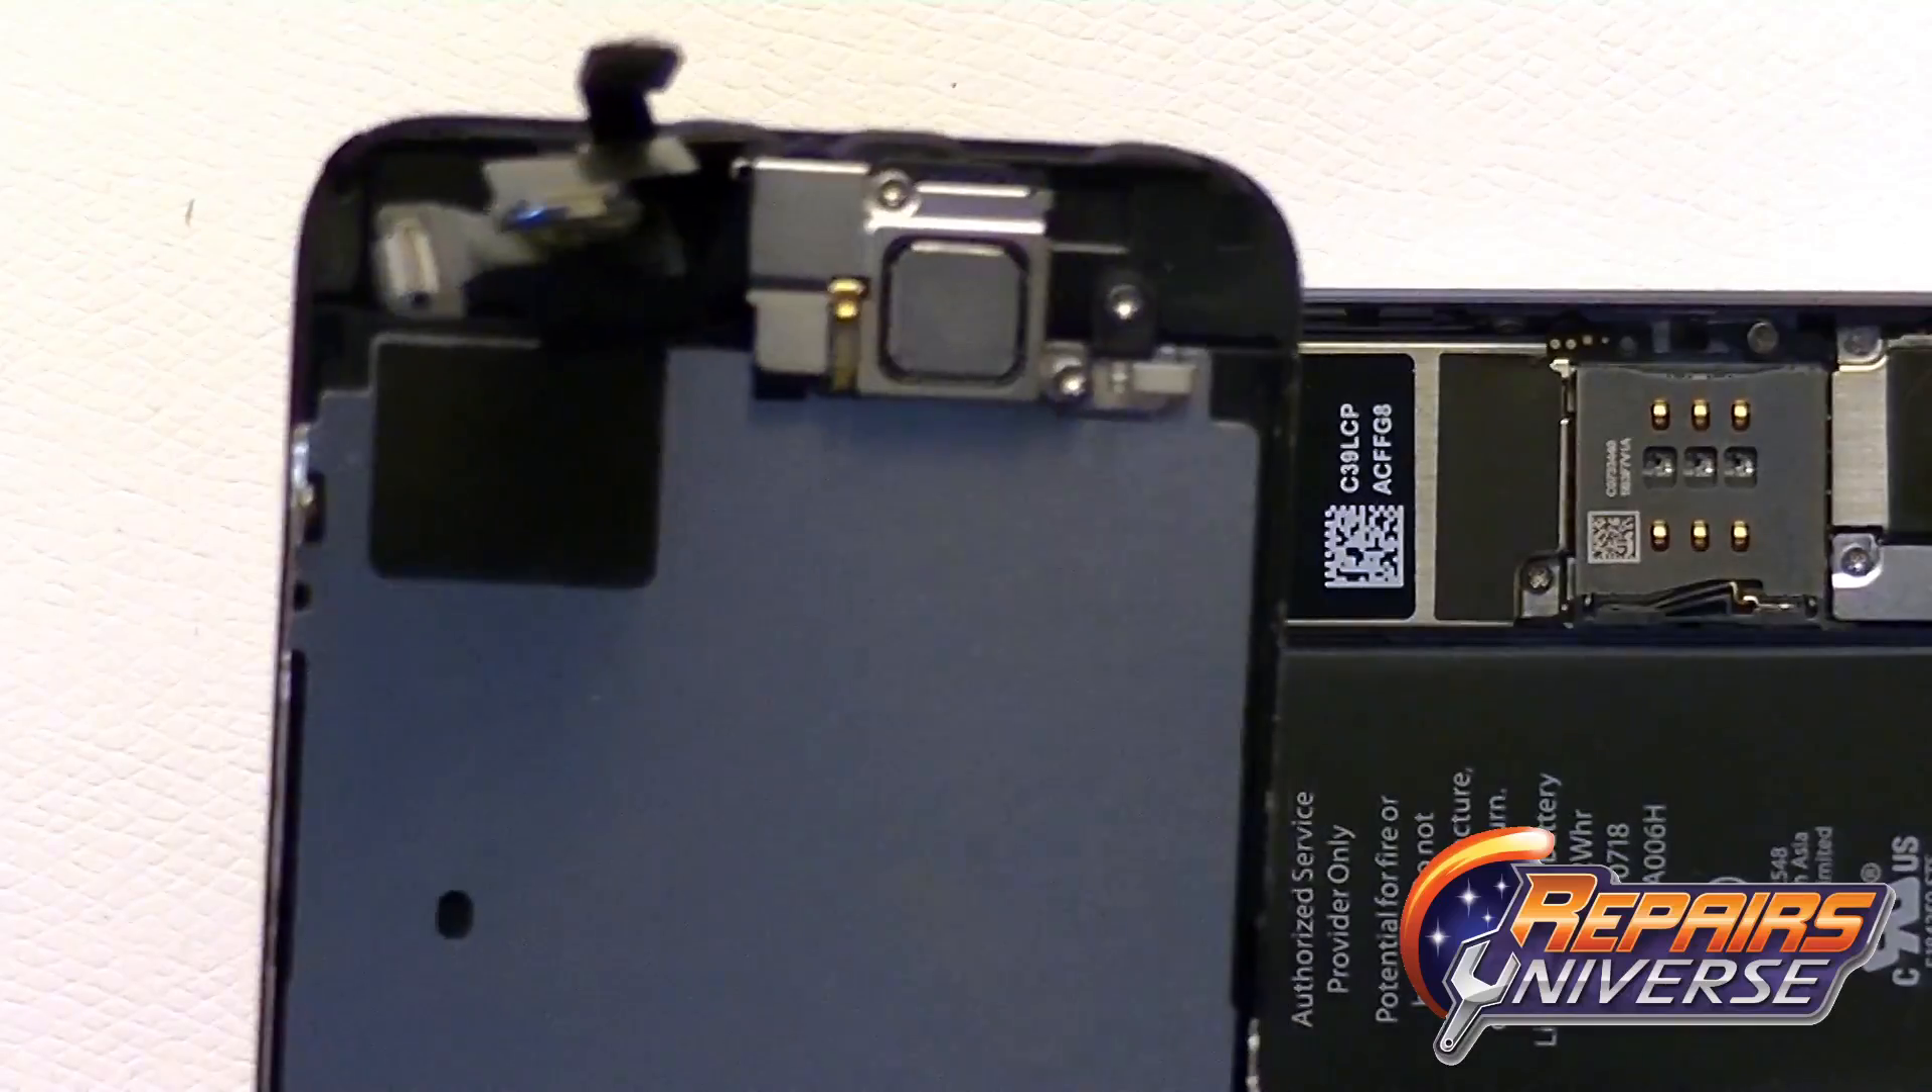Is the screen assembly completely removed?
Yes.